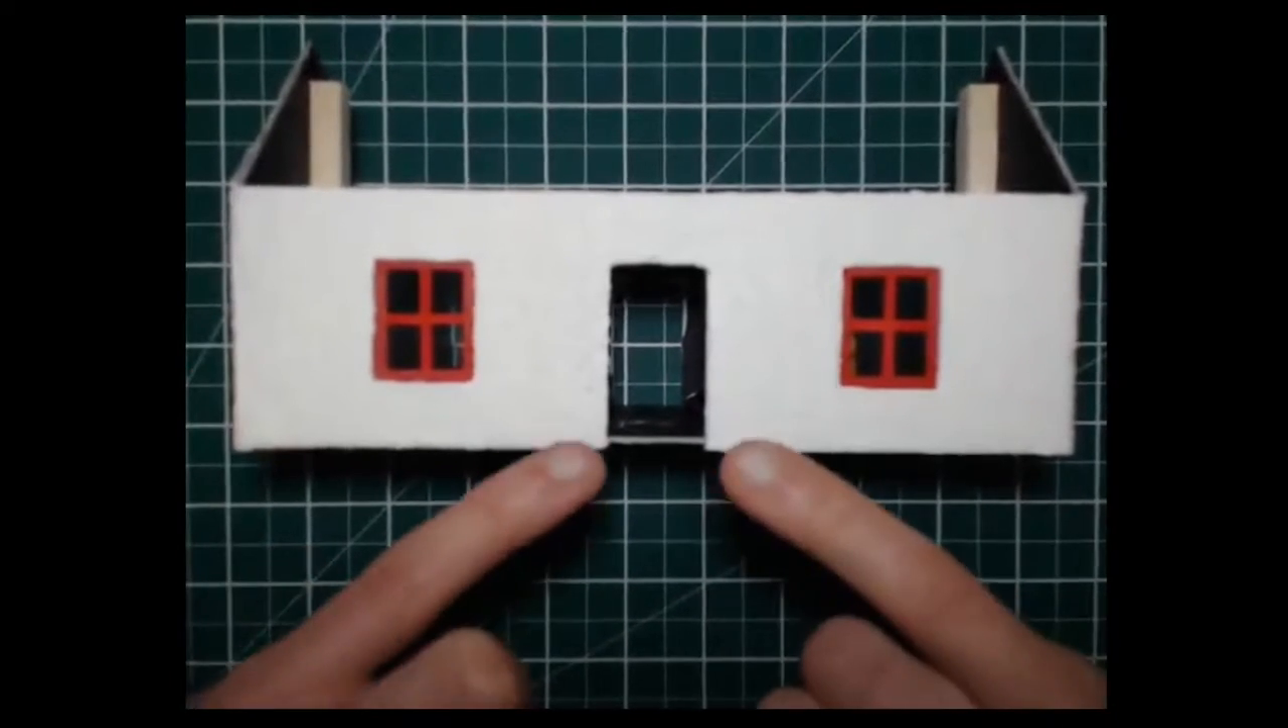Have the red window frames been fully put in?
Yes.